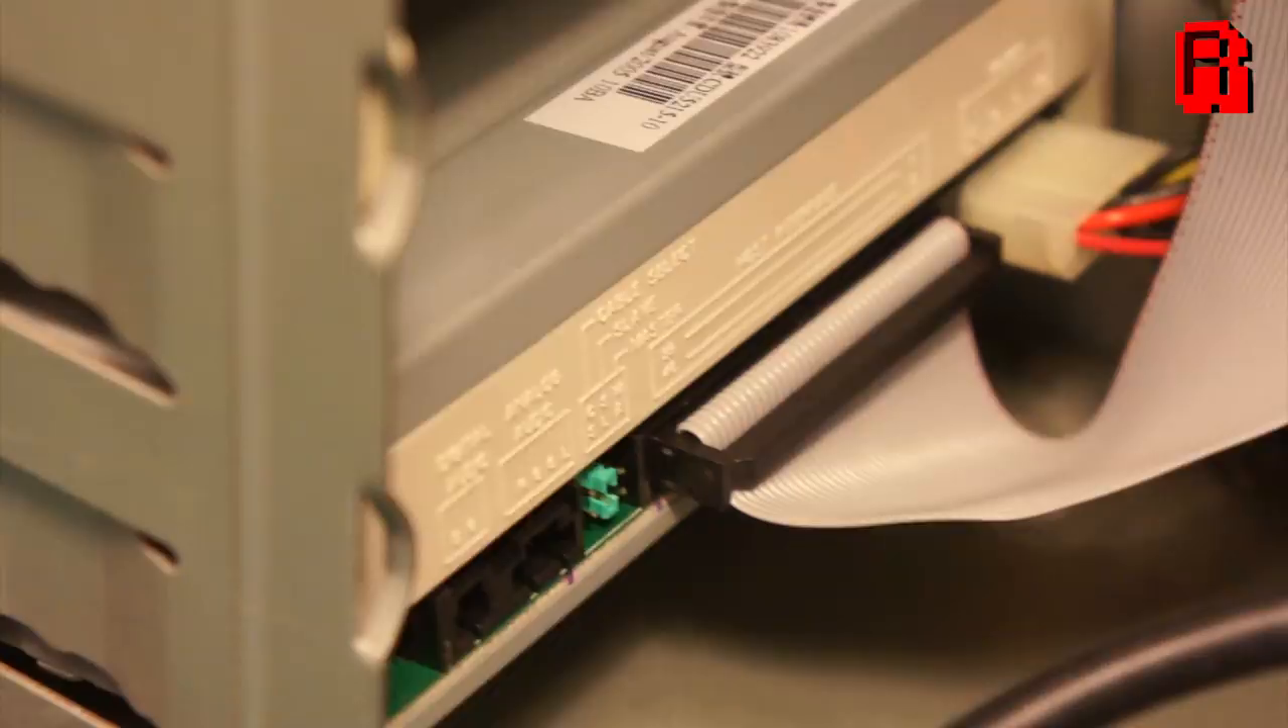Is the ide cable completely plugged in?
Yes.